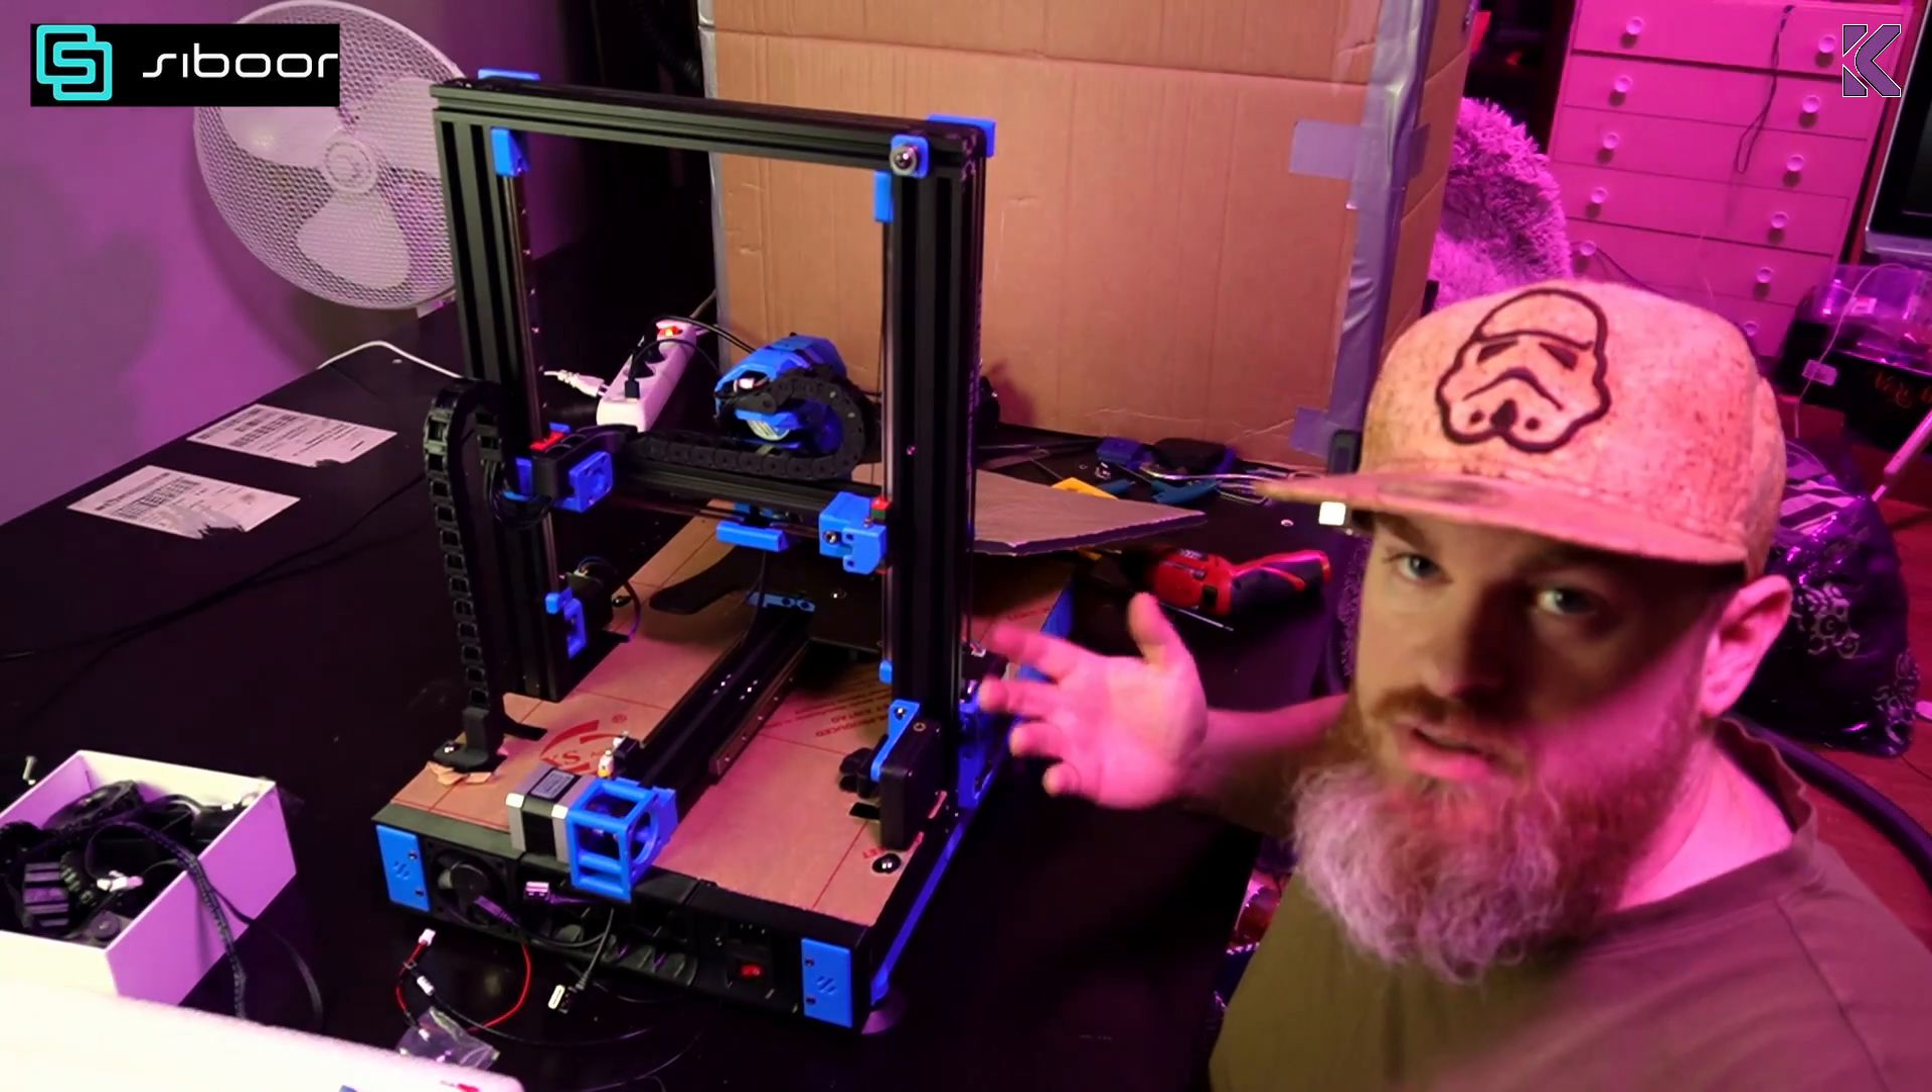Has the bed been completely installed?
No.